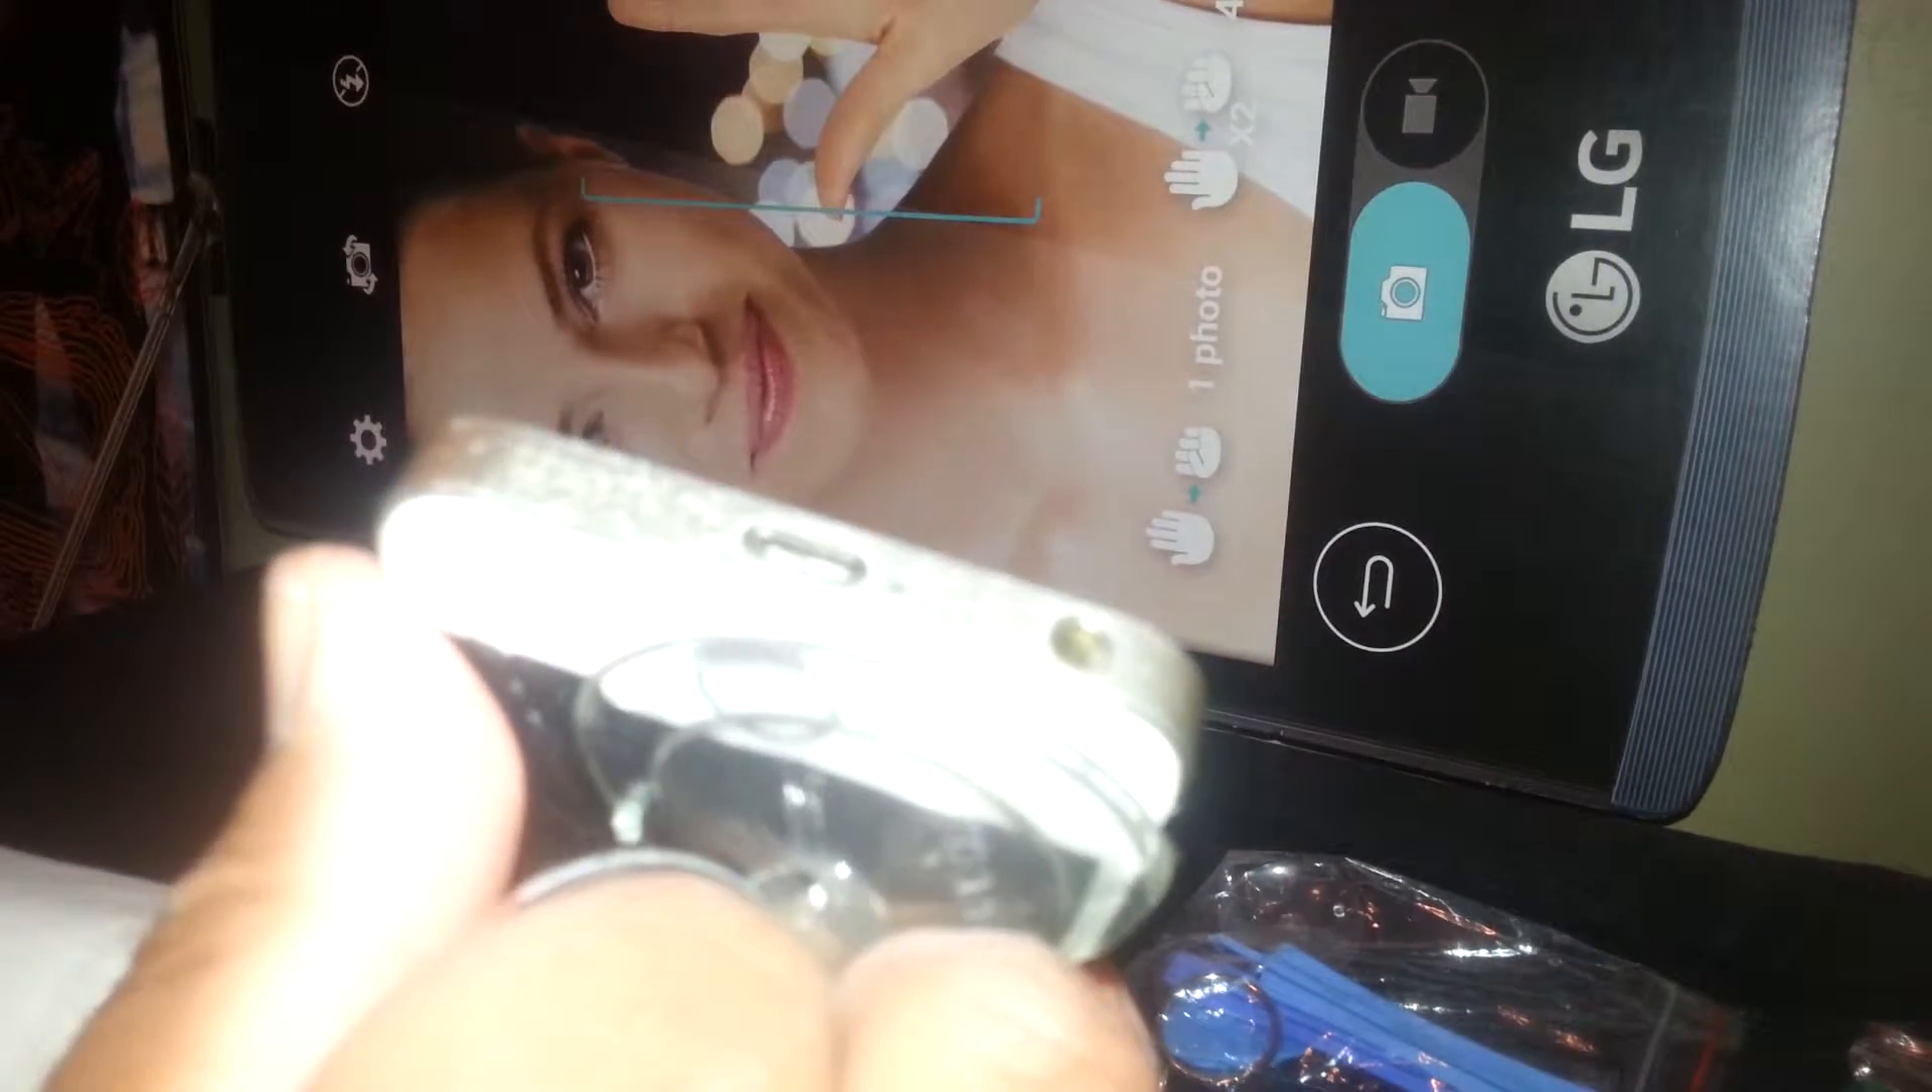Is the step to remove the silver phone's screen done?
No.